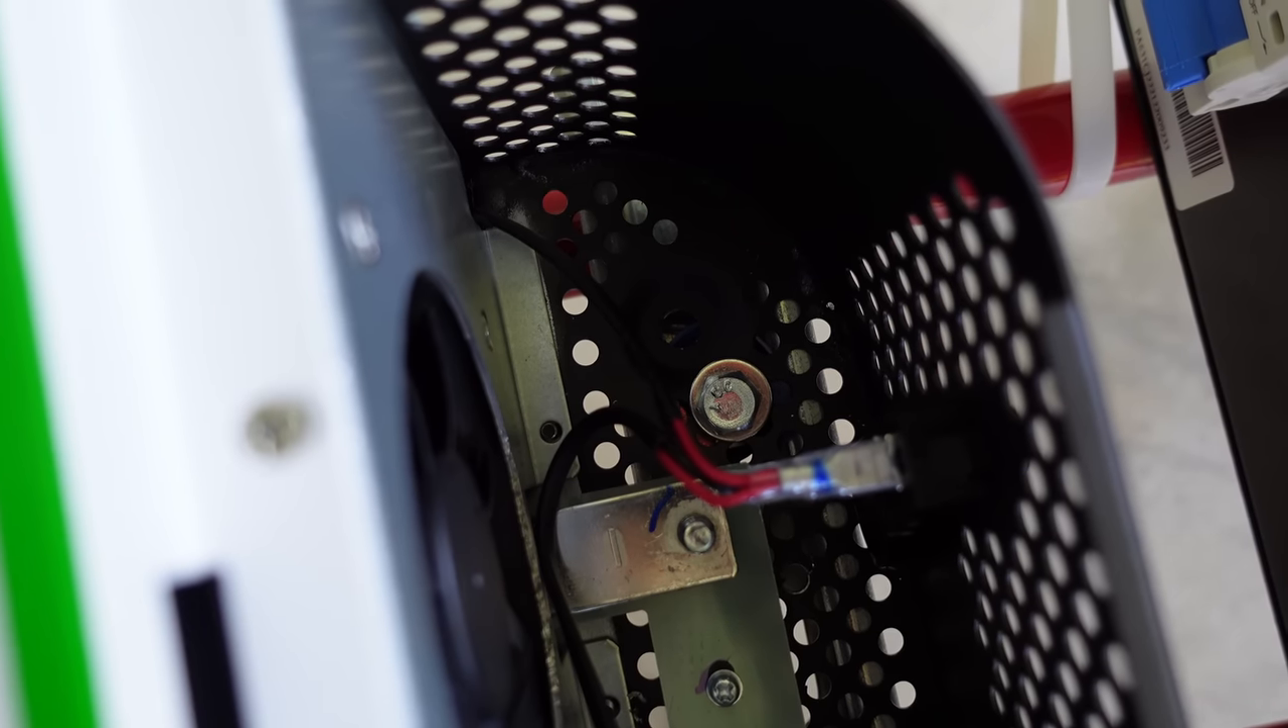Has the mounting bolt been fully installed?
Yes.